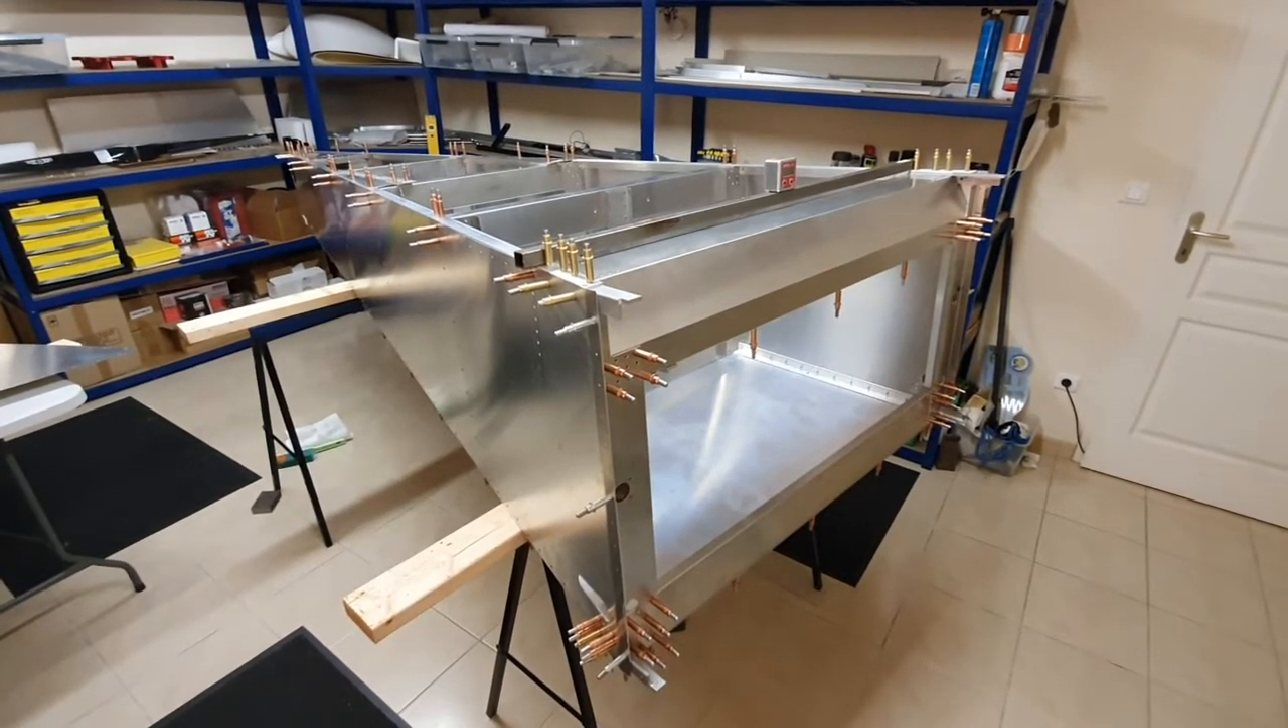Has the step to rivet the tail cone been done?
No.